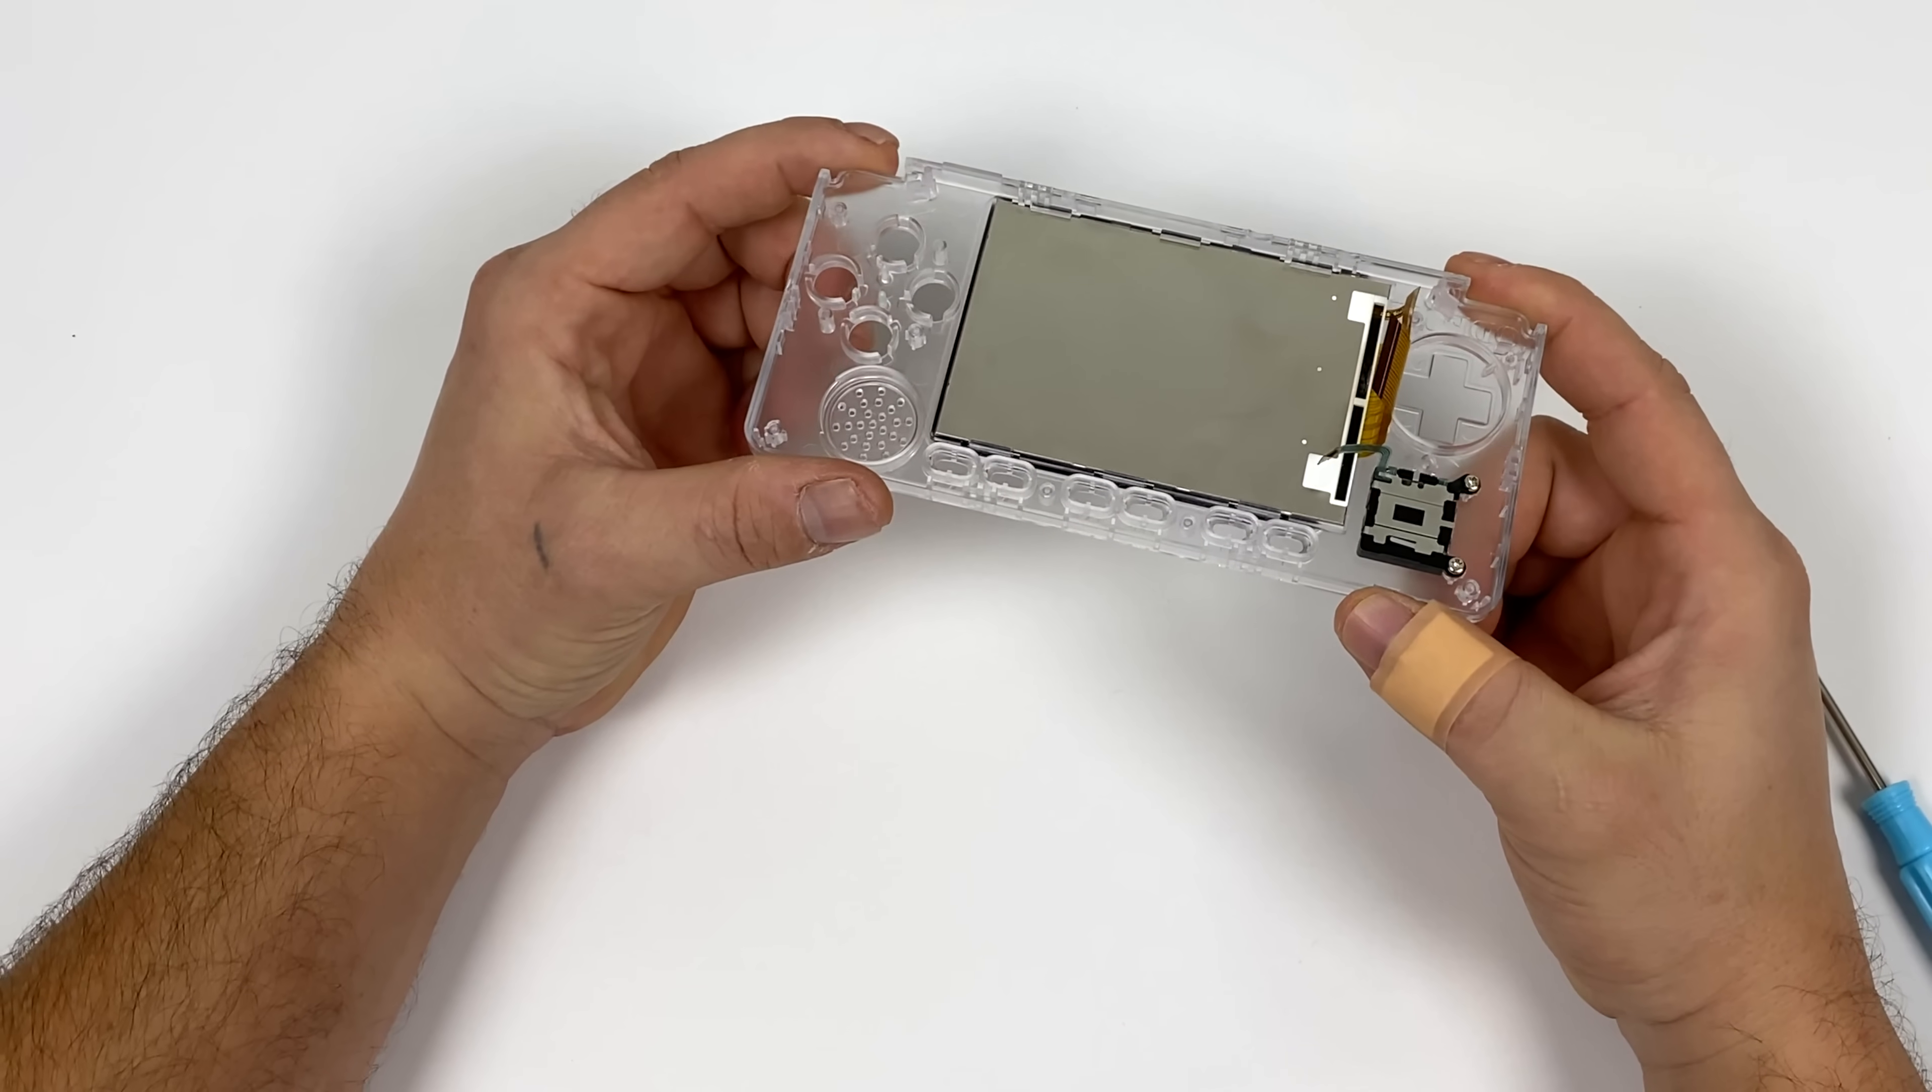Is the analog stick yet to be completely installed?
No.